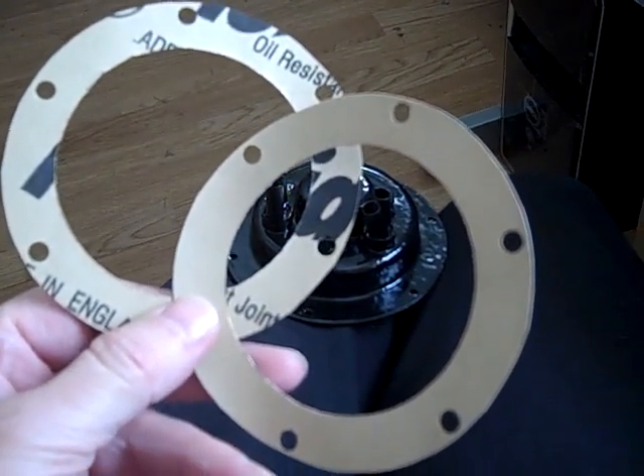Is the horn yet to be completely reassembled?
Yes.